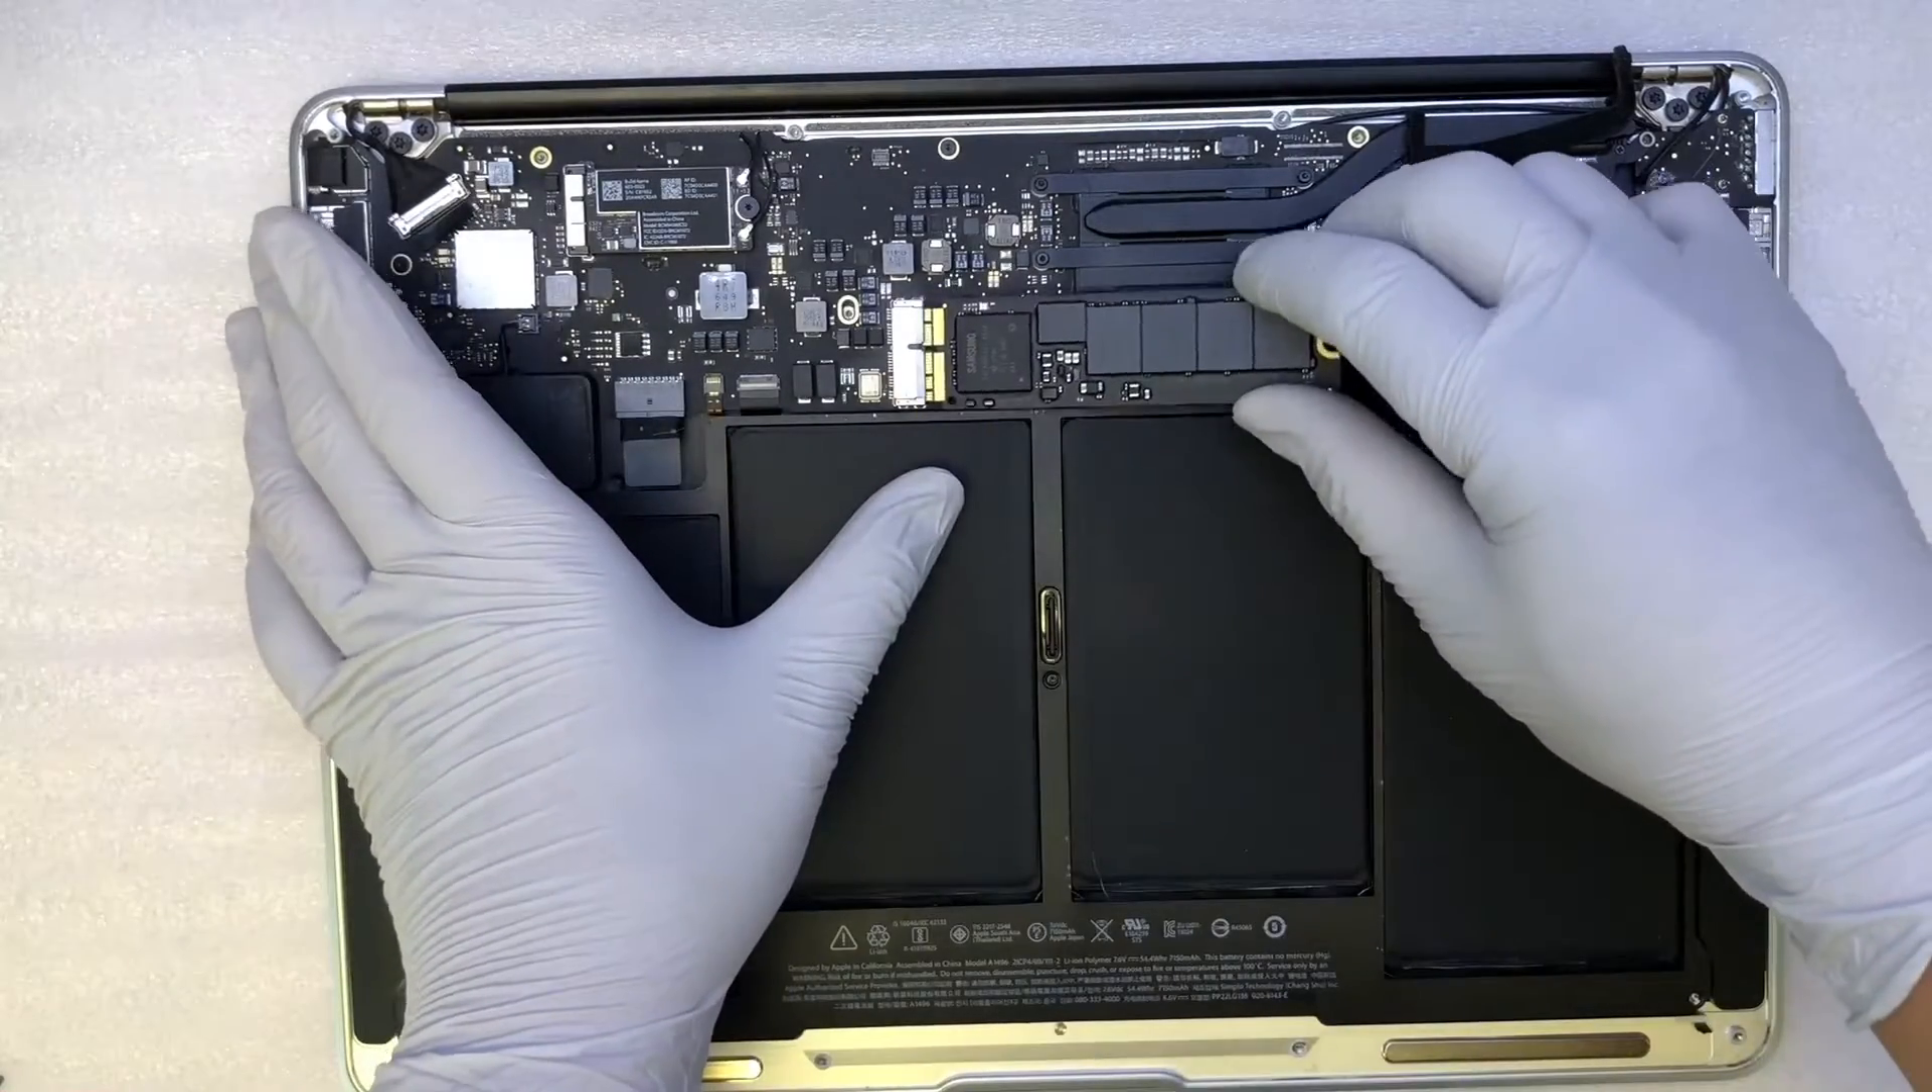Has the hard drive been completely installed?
No.